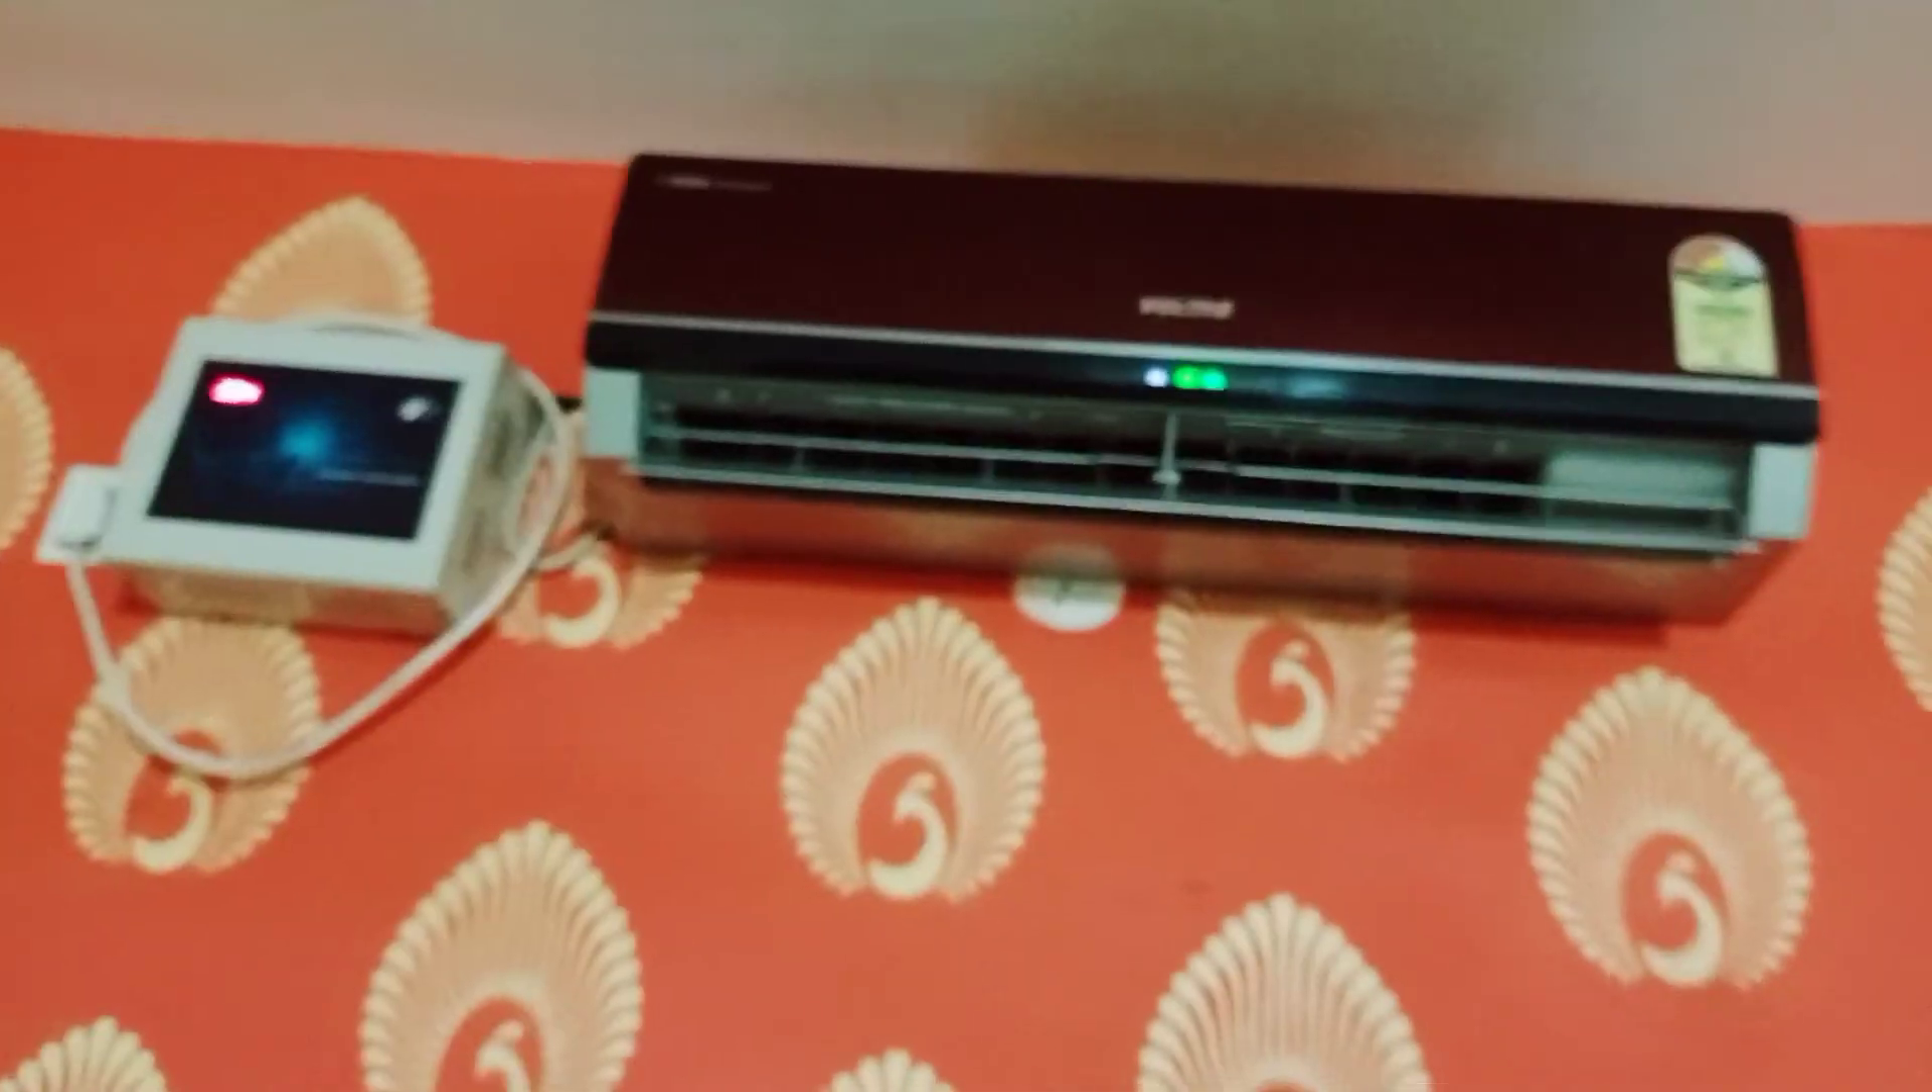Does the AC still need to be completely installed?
No.